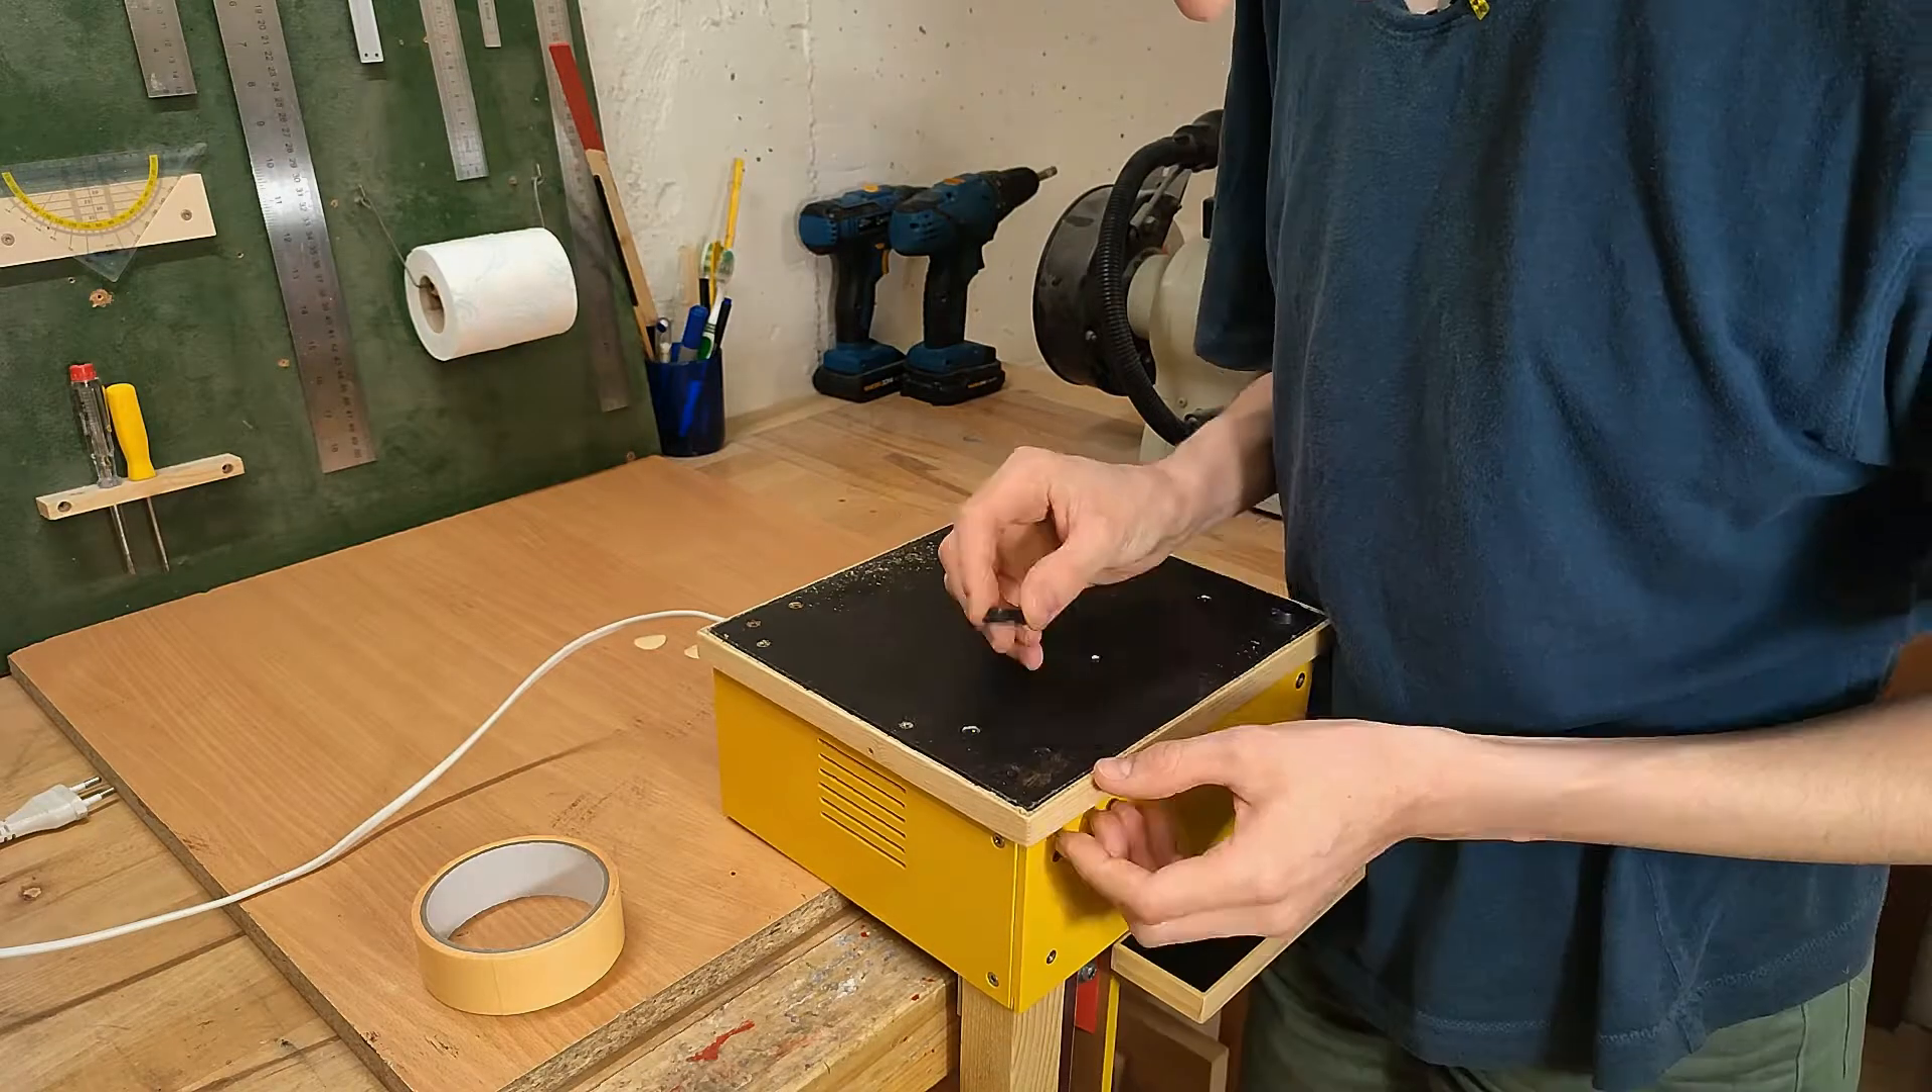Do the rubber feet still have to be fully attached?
Yes.